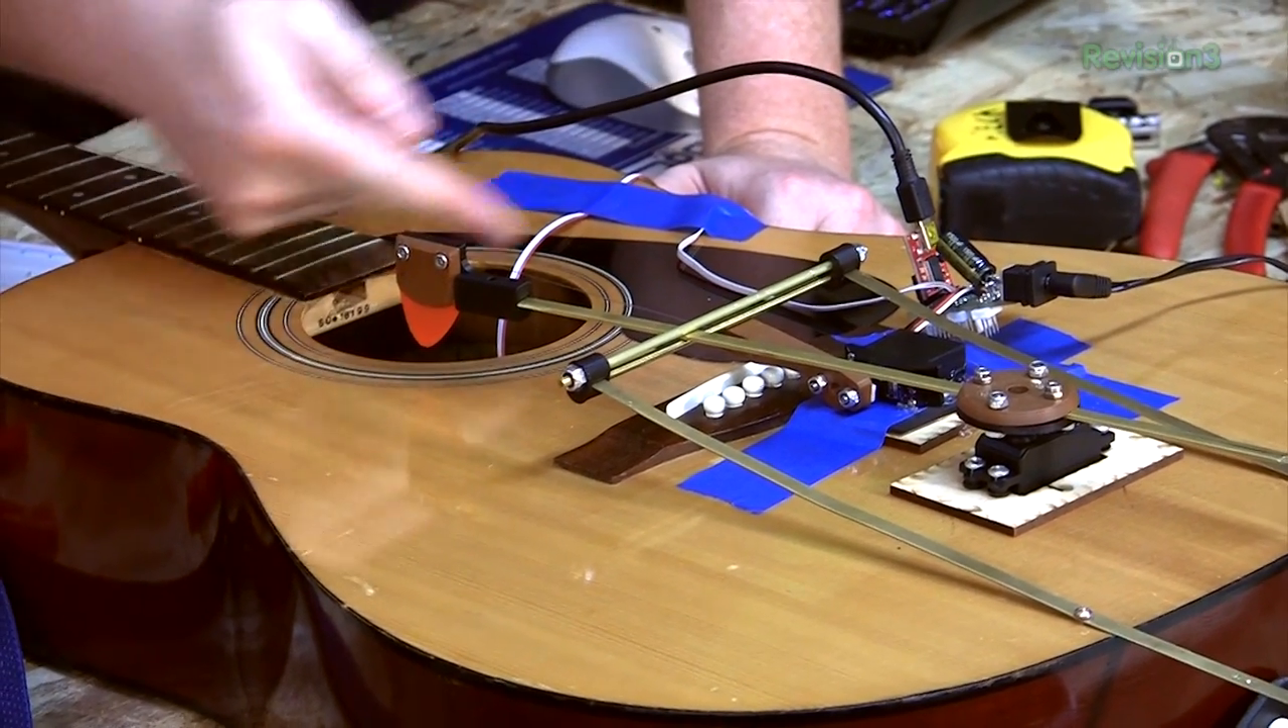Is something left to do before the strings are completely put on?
Yes.